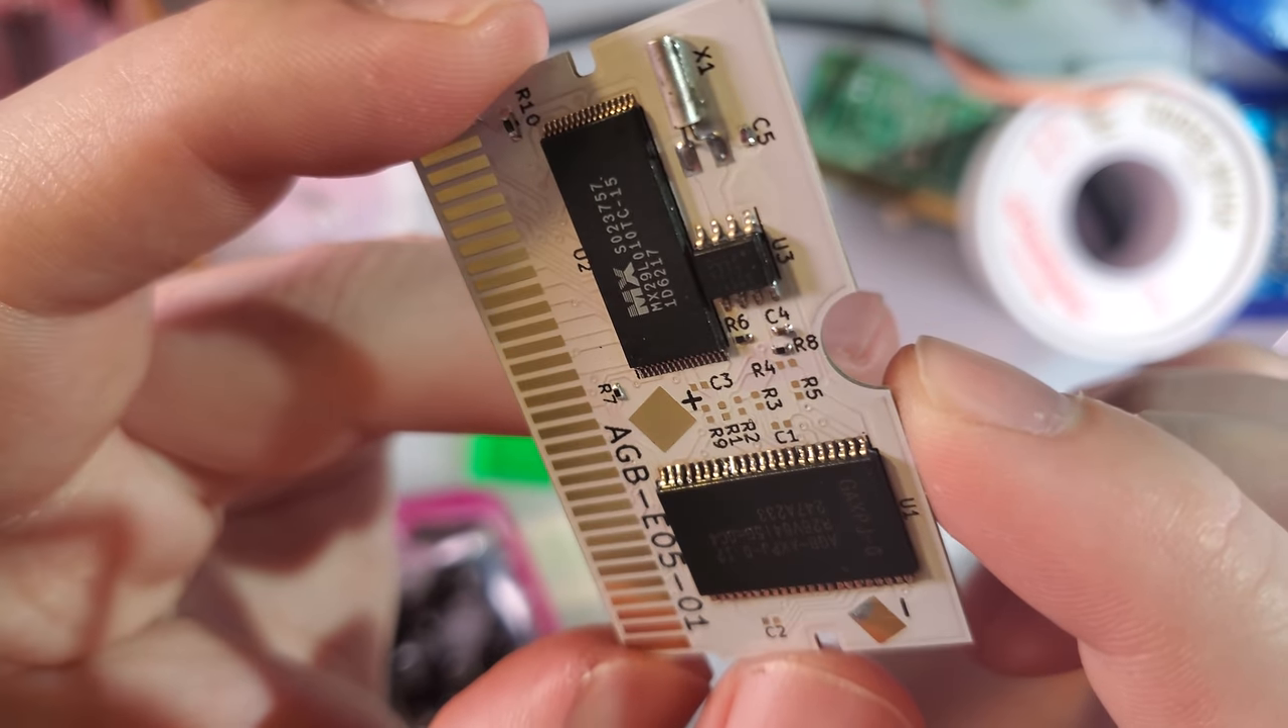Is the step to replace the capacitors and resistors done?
No.